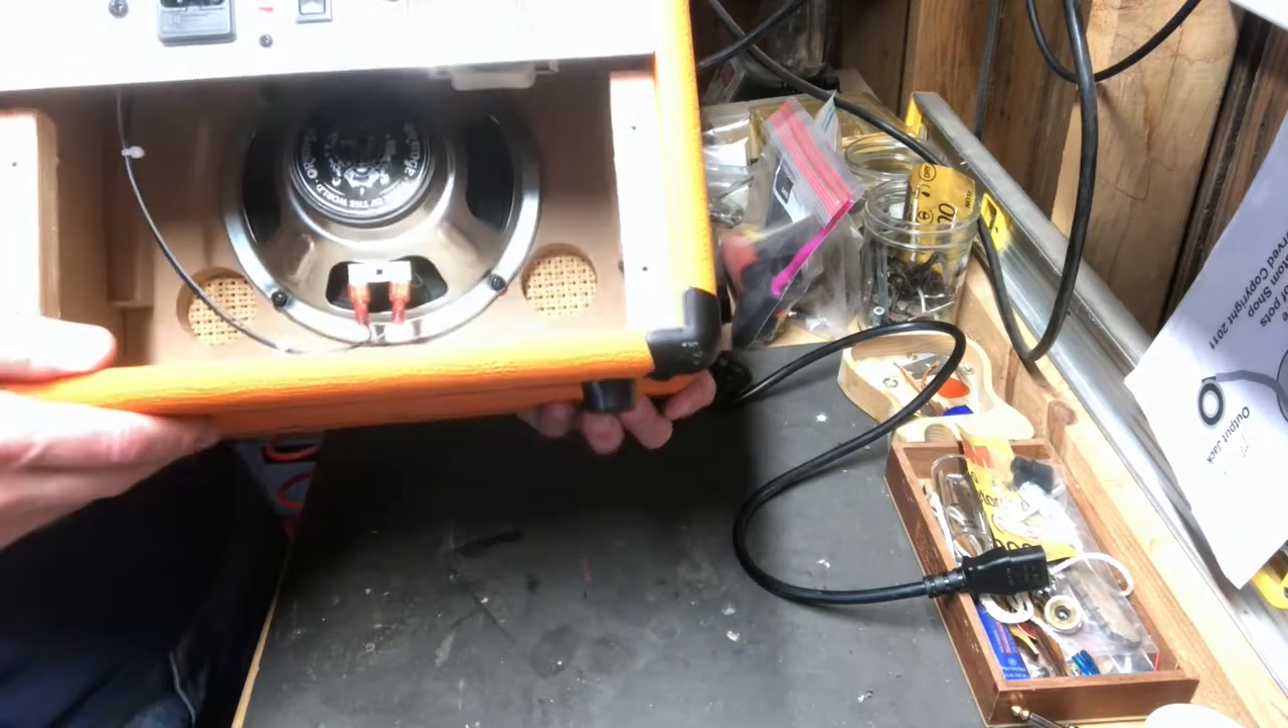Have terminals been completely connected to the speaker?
Yes.